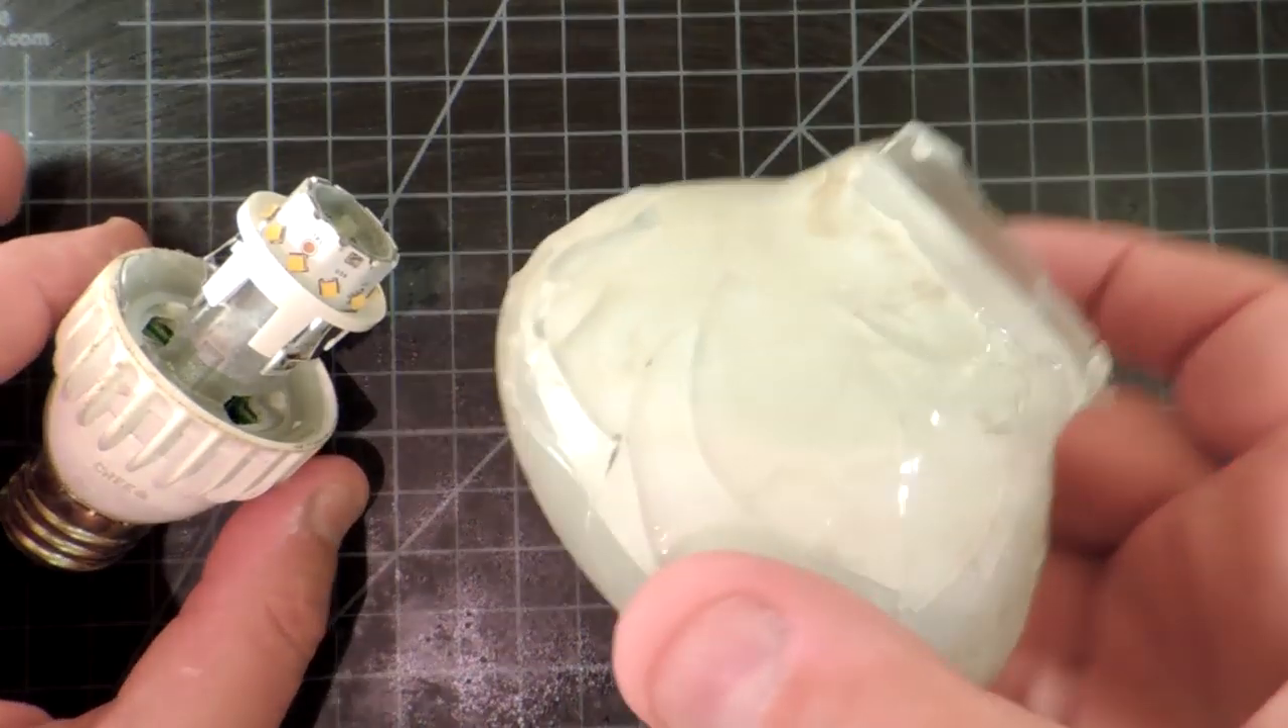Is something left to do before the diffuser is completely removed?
No.